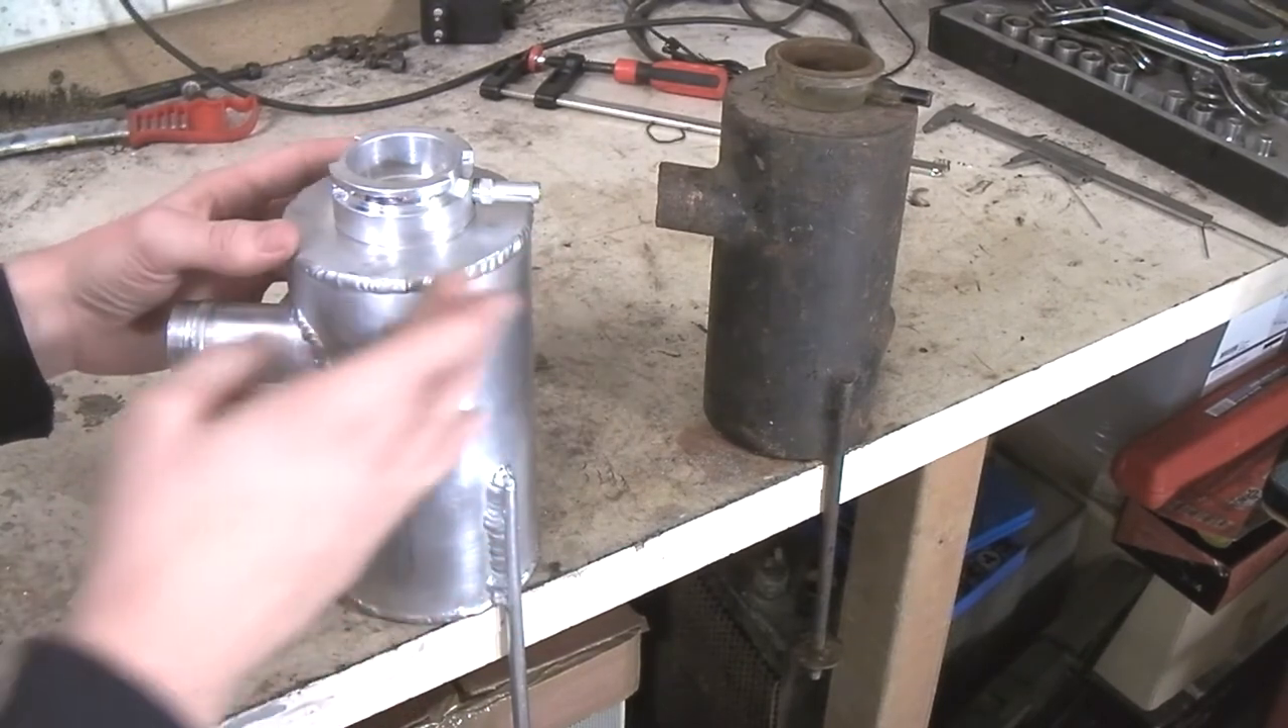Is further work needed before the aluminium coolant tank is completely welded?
No.